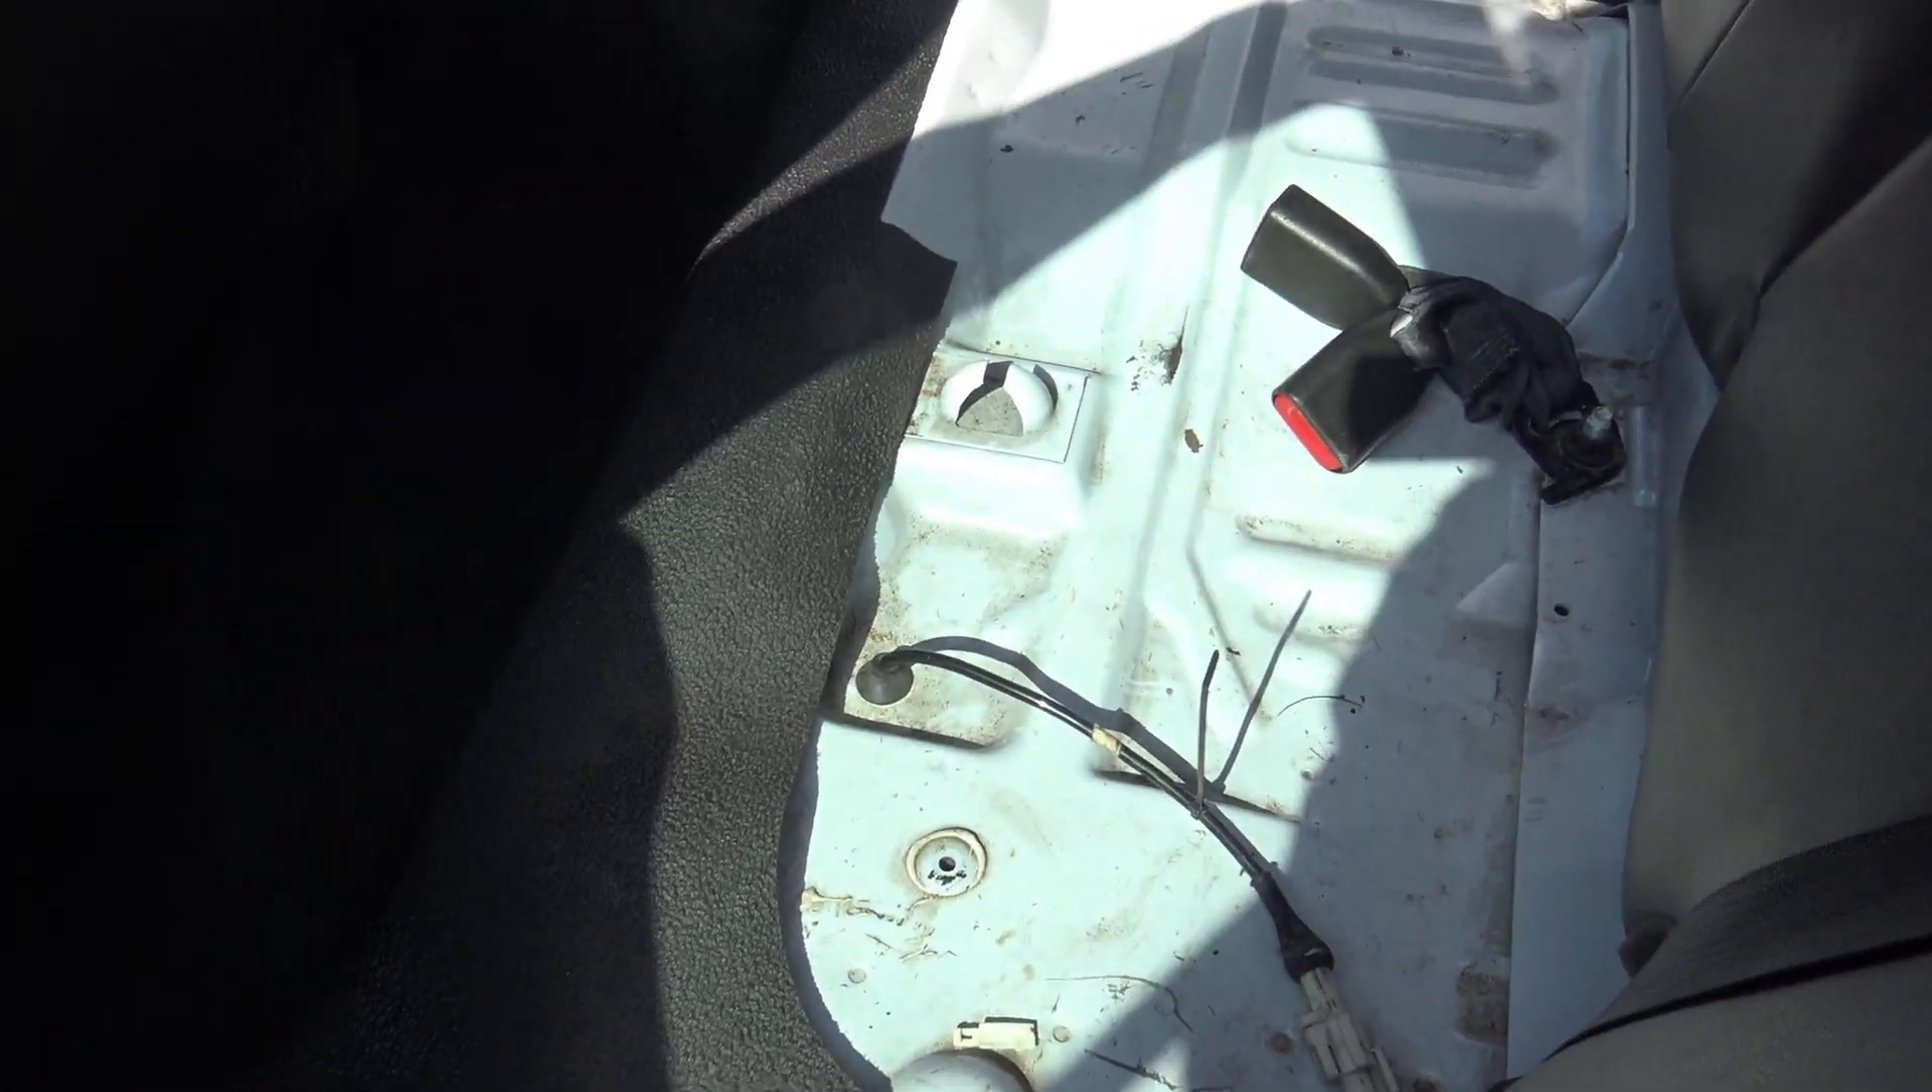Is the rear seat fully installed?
No.